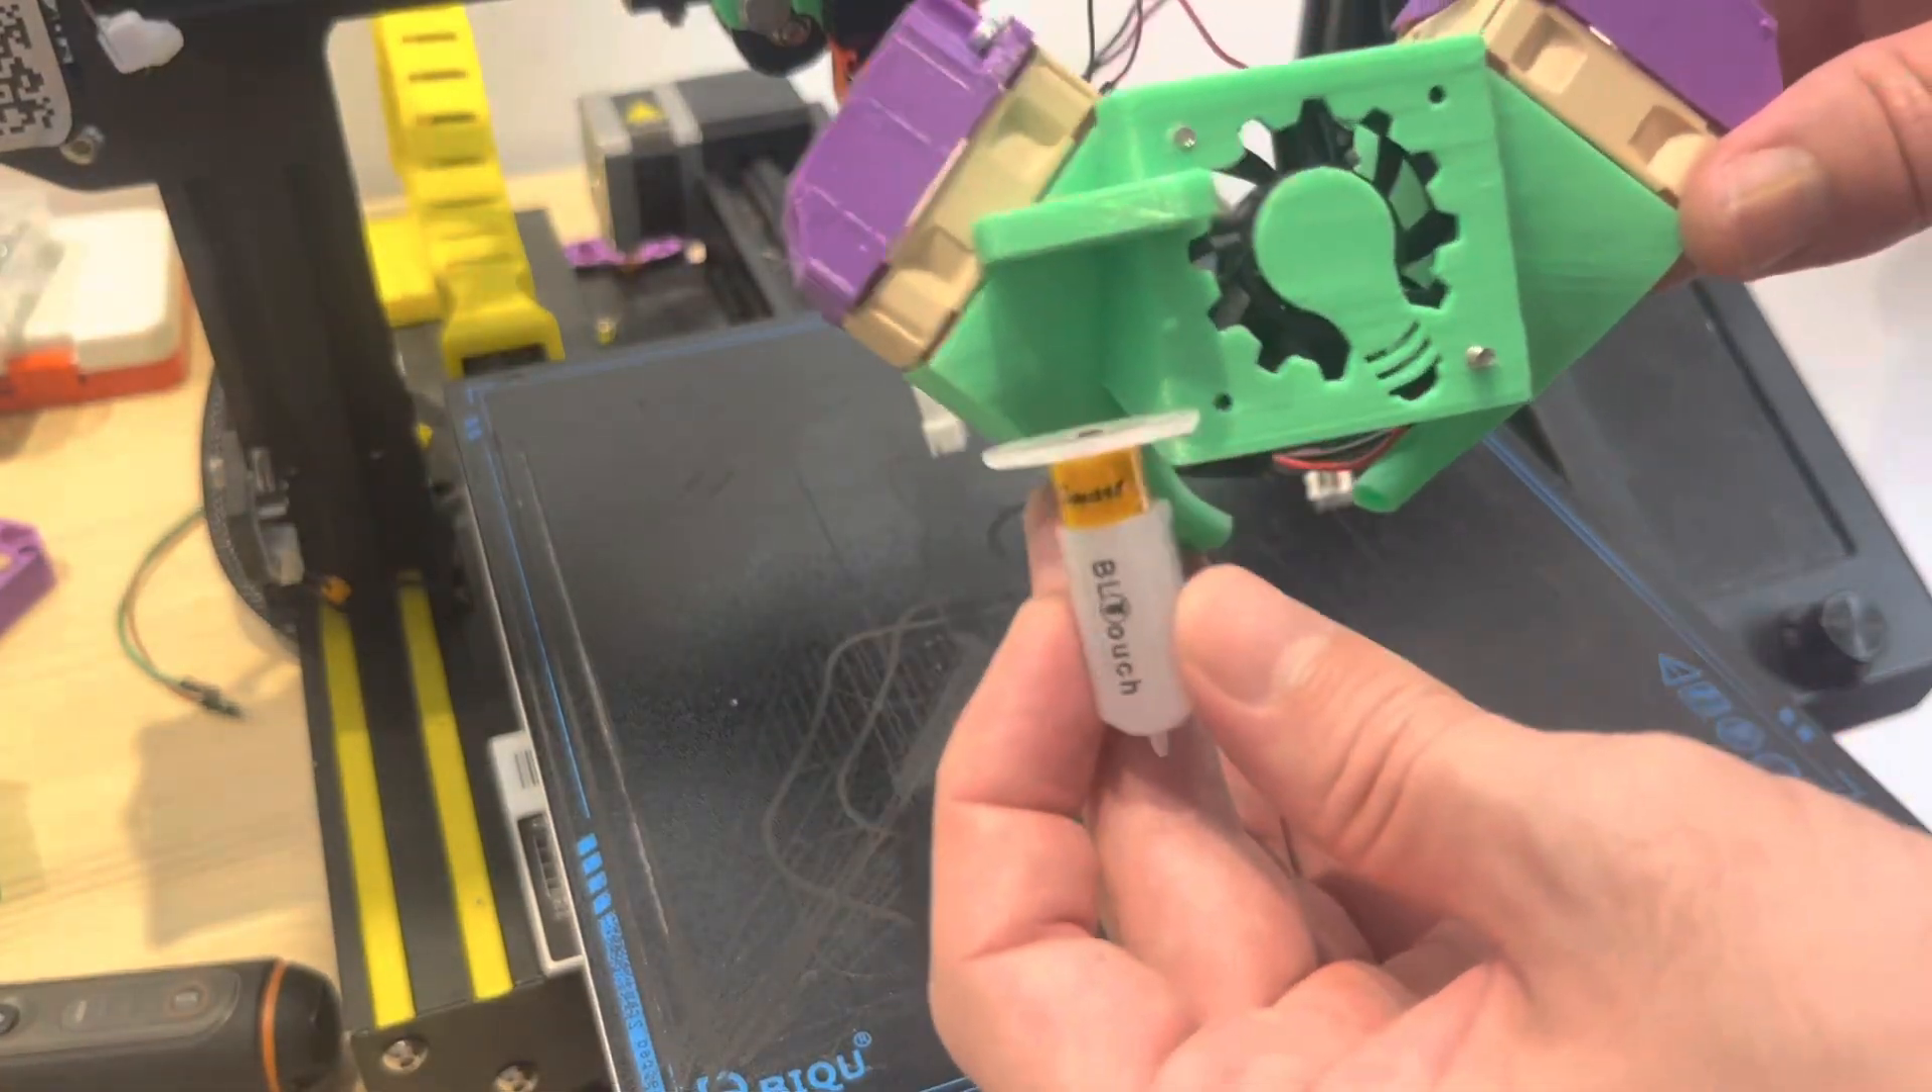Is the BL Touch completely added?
No.